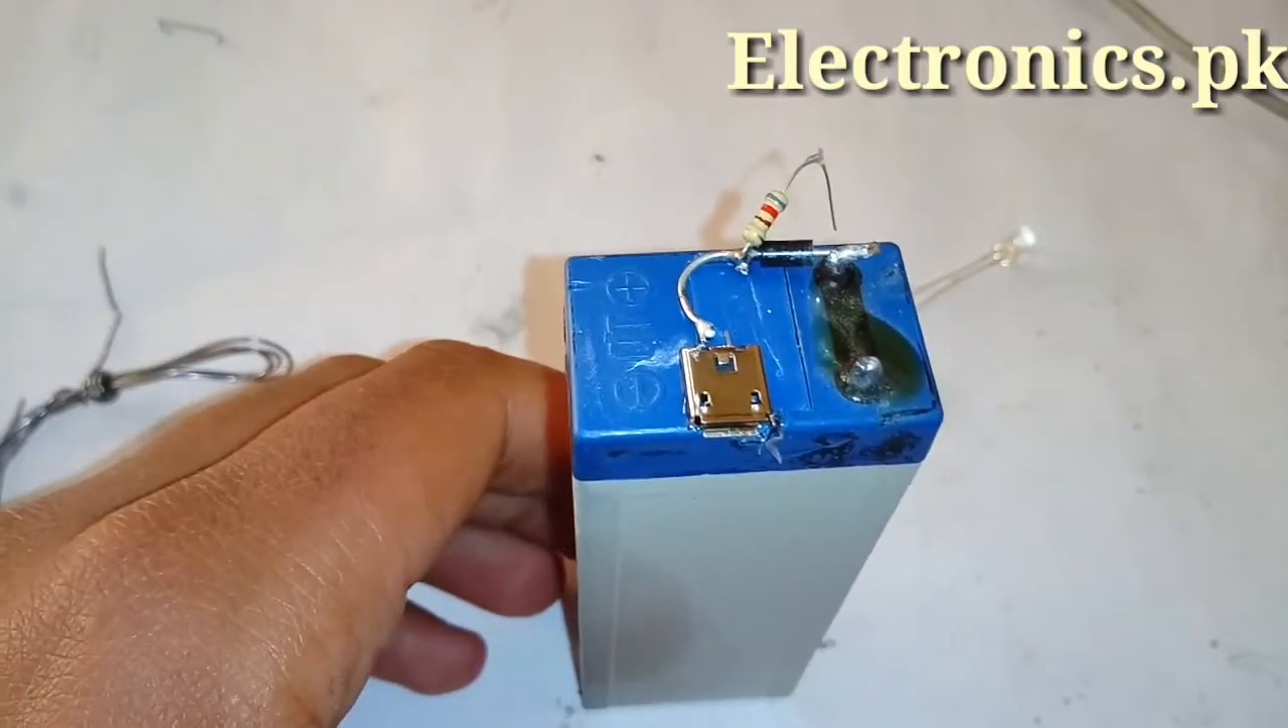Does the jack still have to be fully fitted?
No.